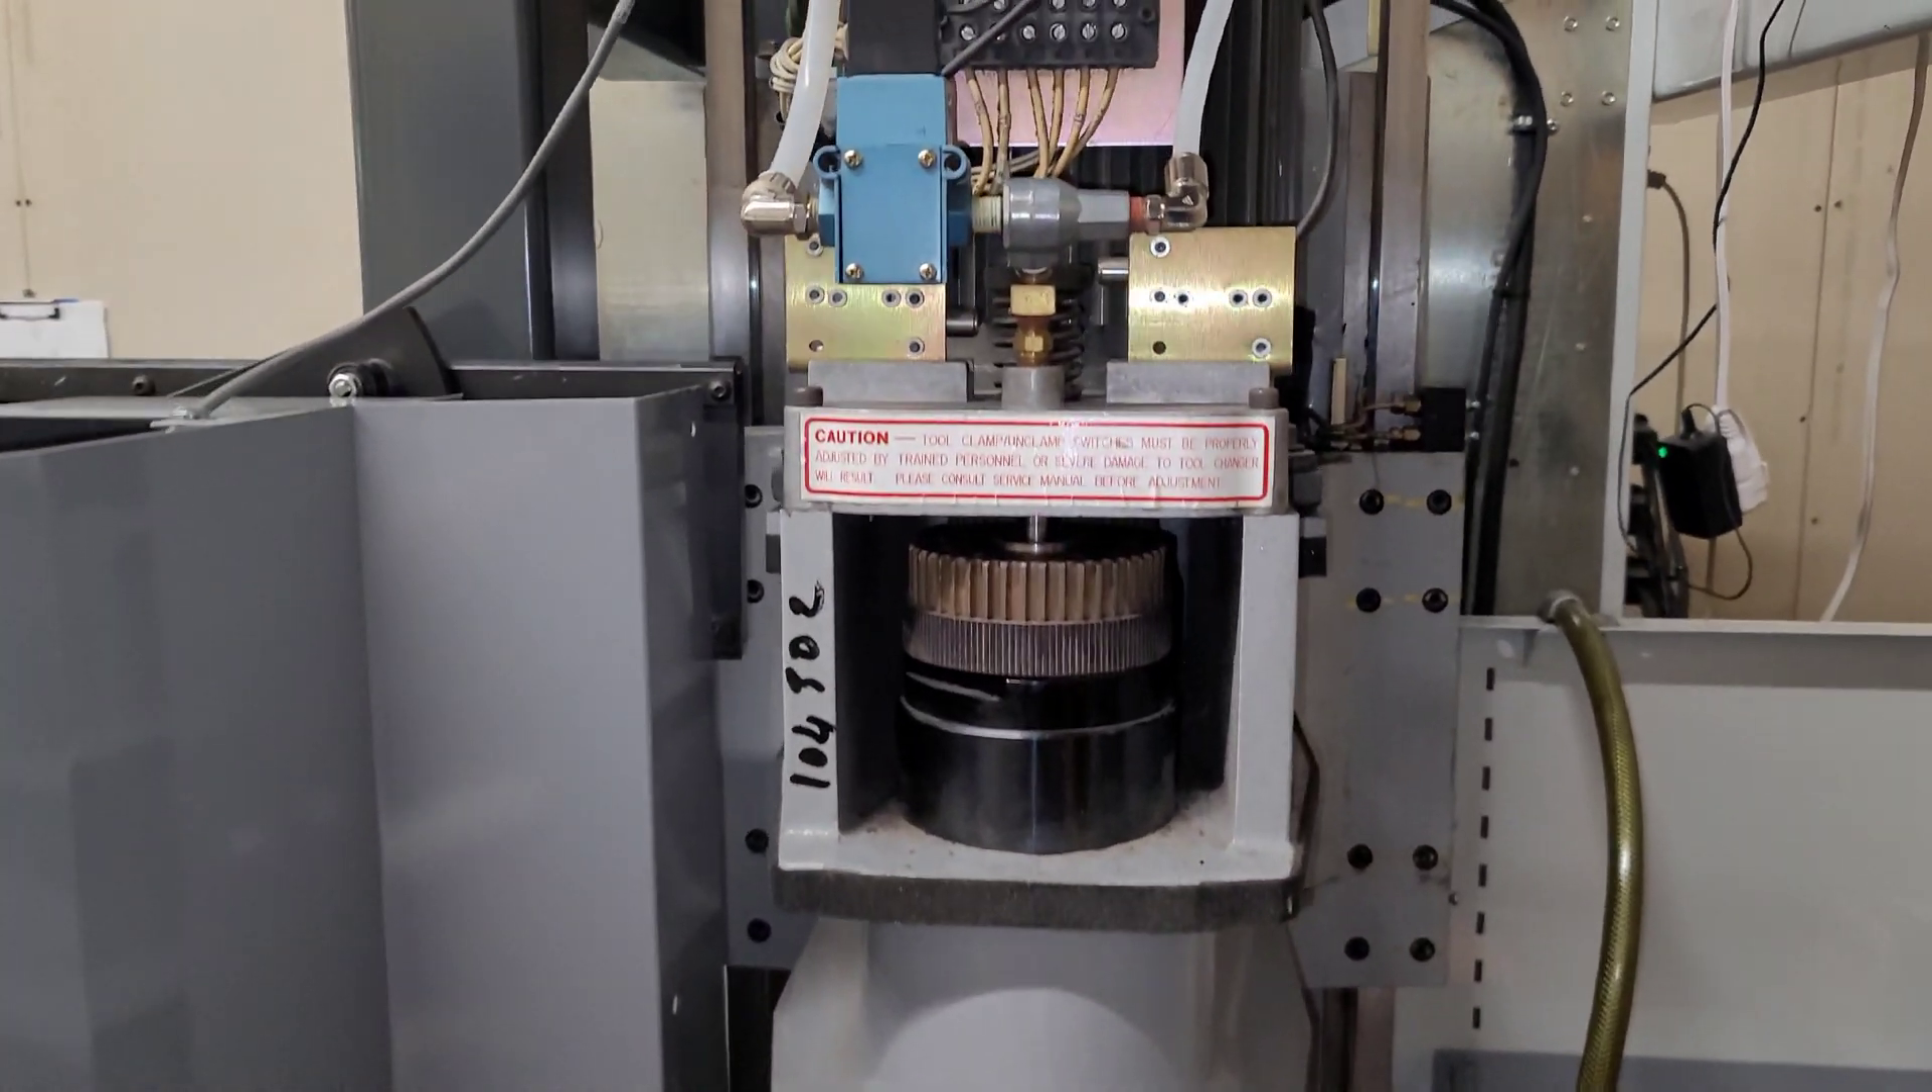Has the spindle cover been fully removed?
Yes.